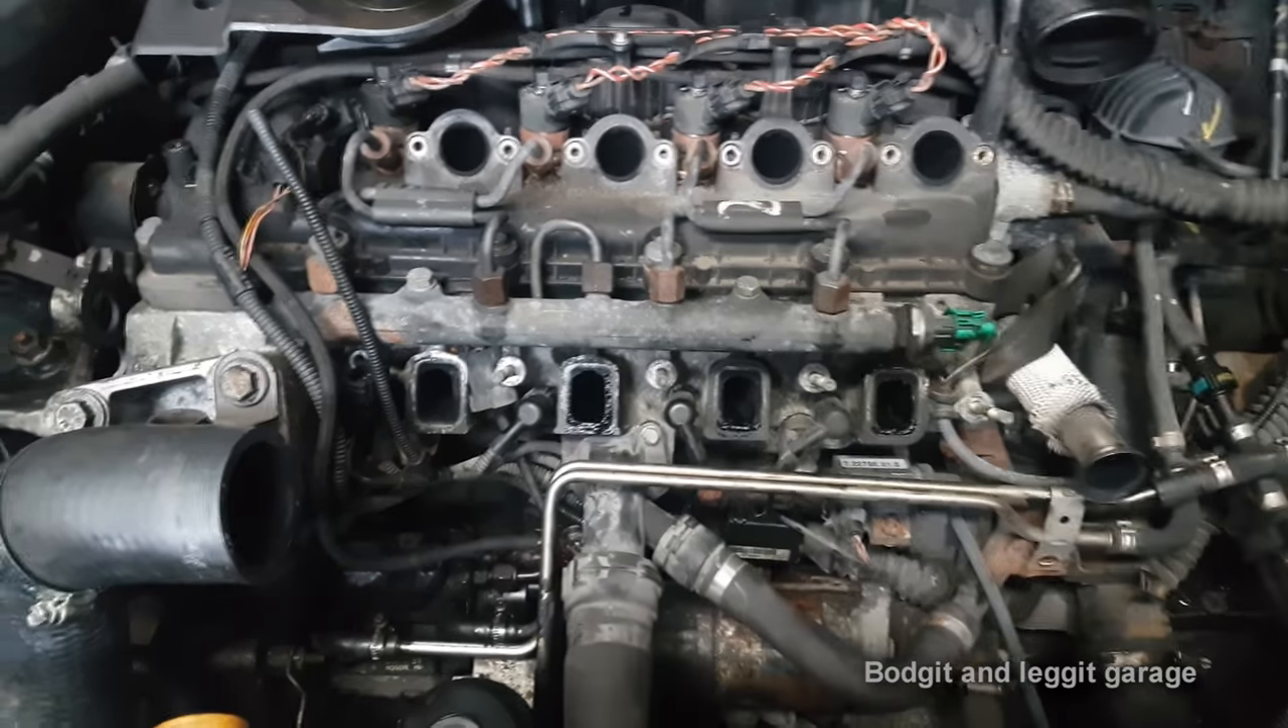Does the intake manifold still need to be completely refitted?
Yes.